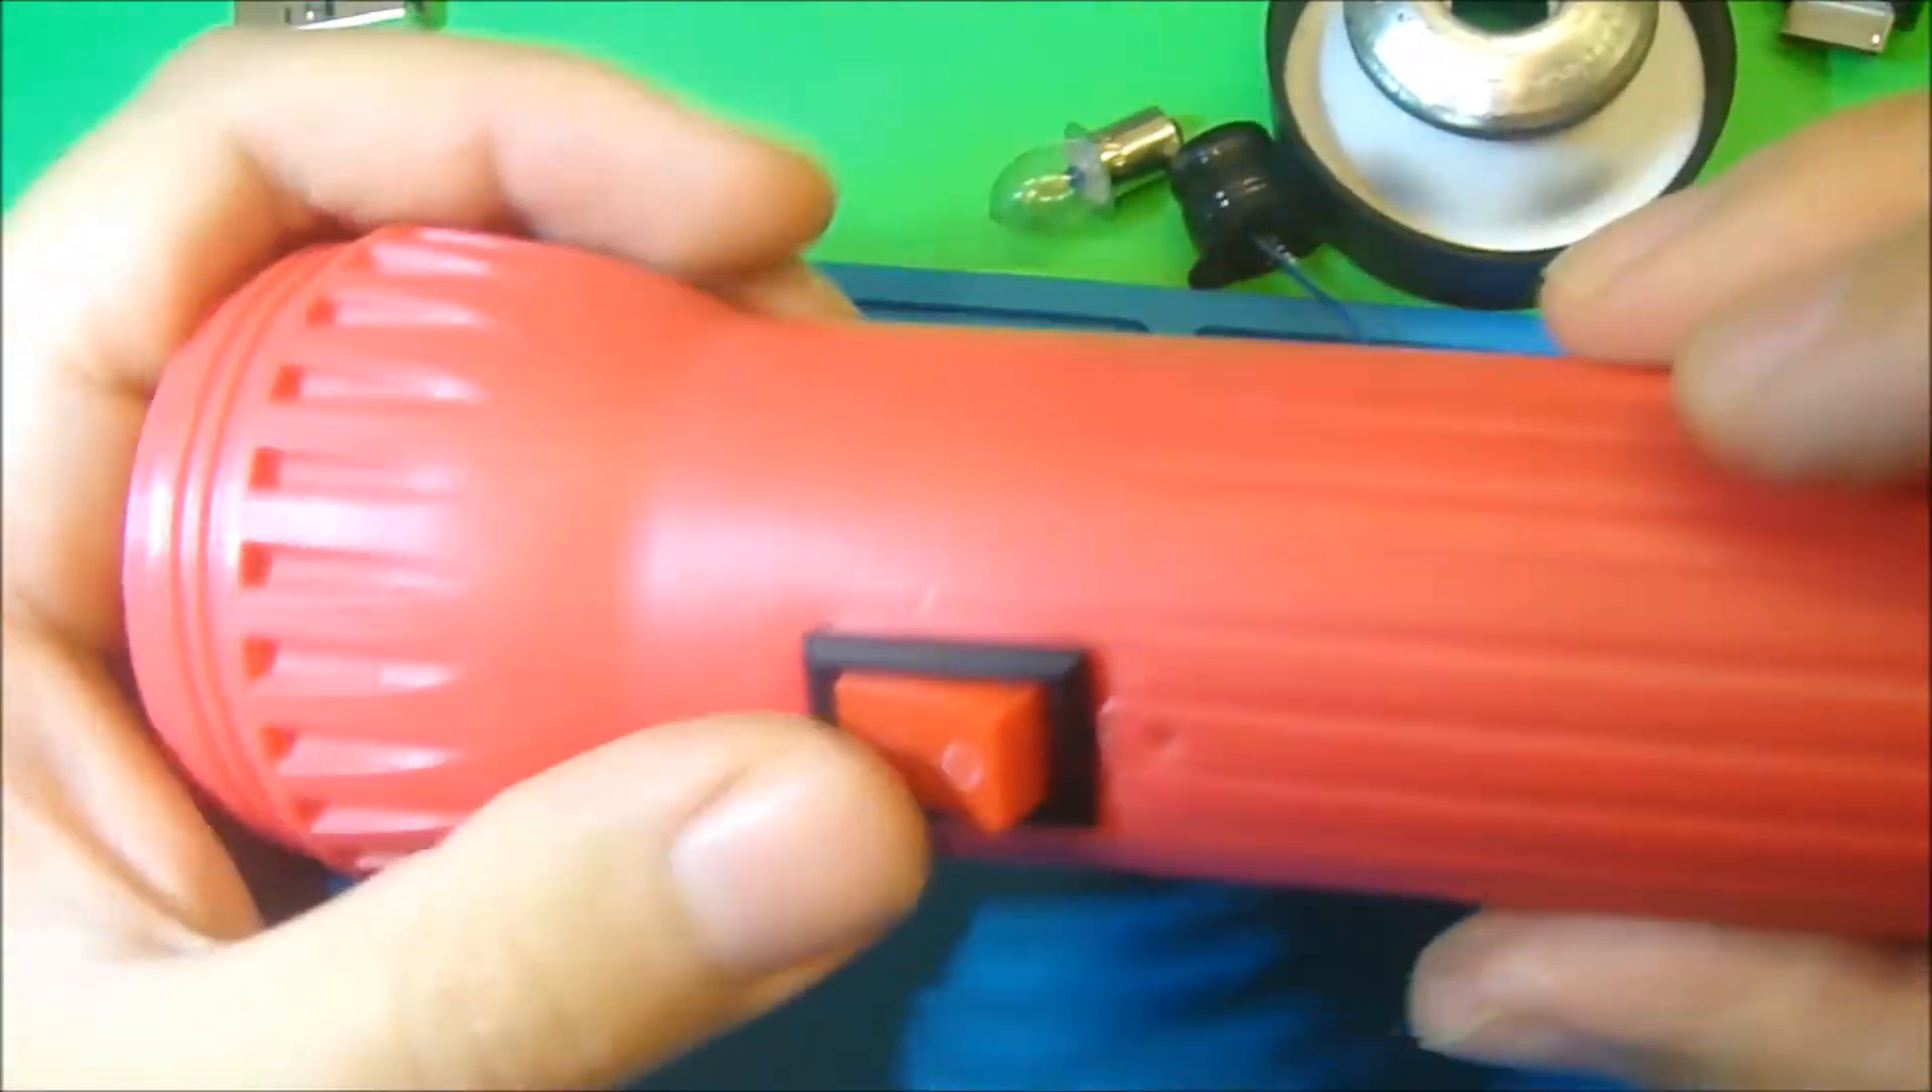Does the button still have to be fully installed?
No.